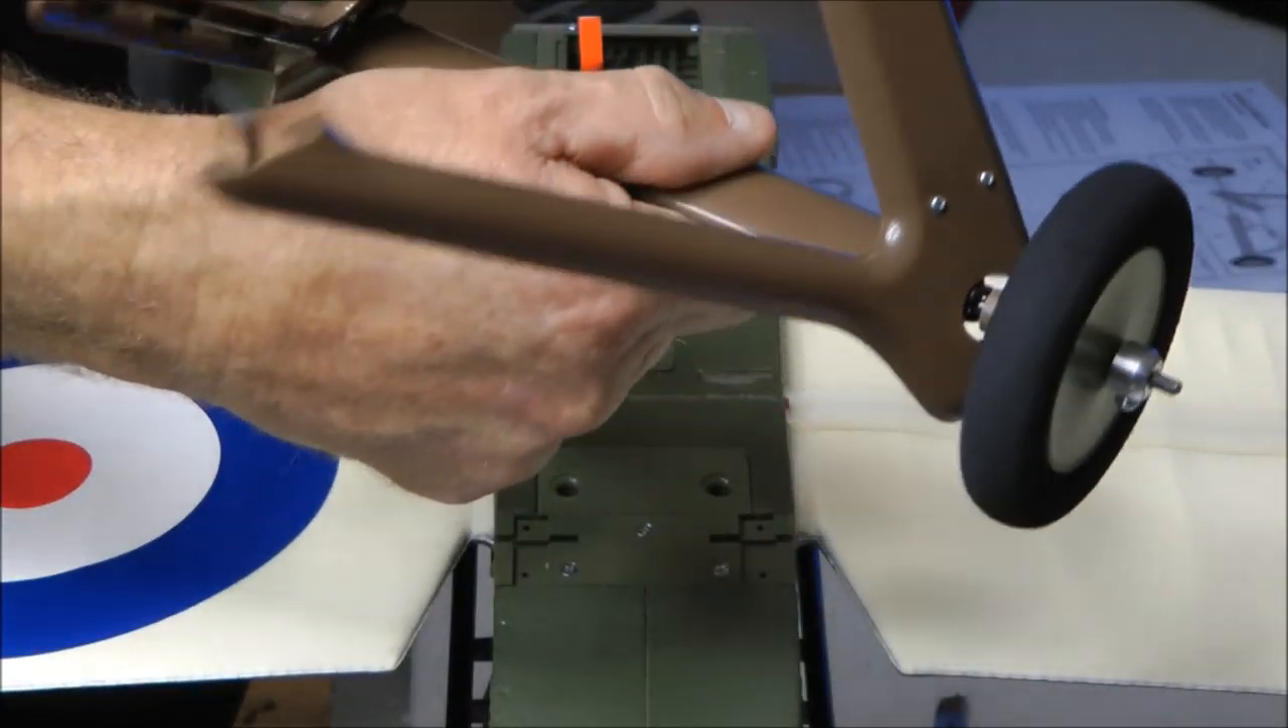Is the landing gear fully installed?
No.